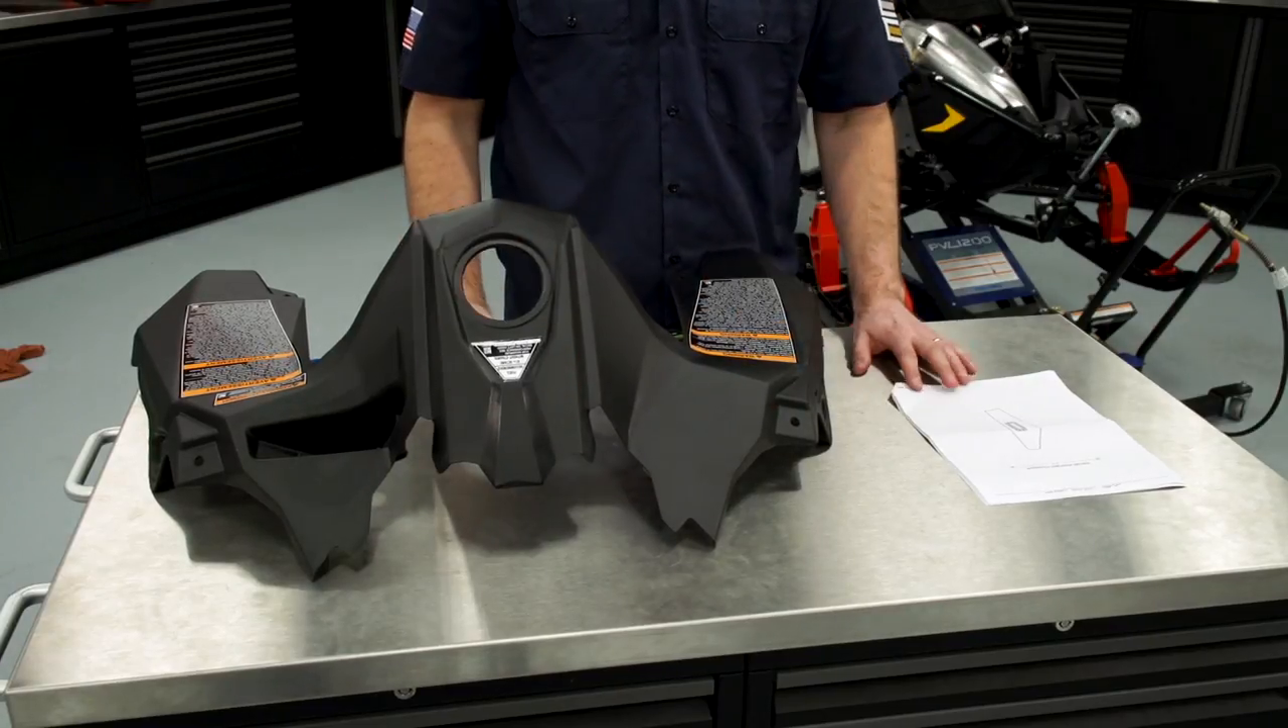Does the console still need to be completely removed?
No.